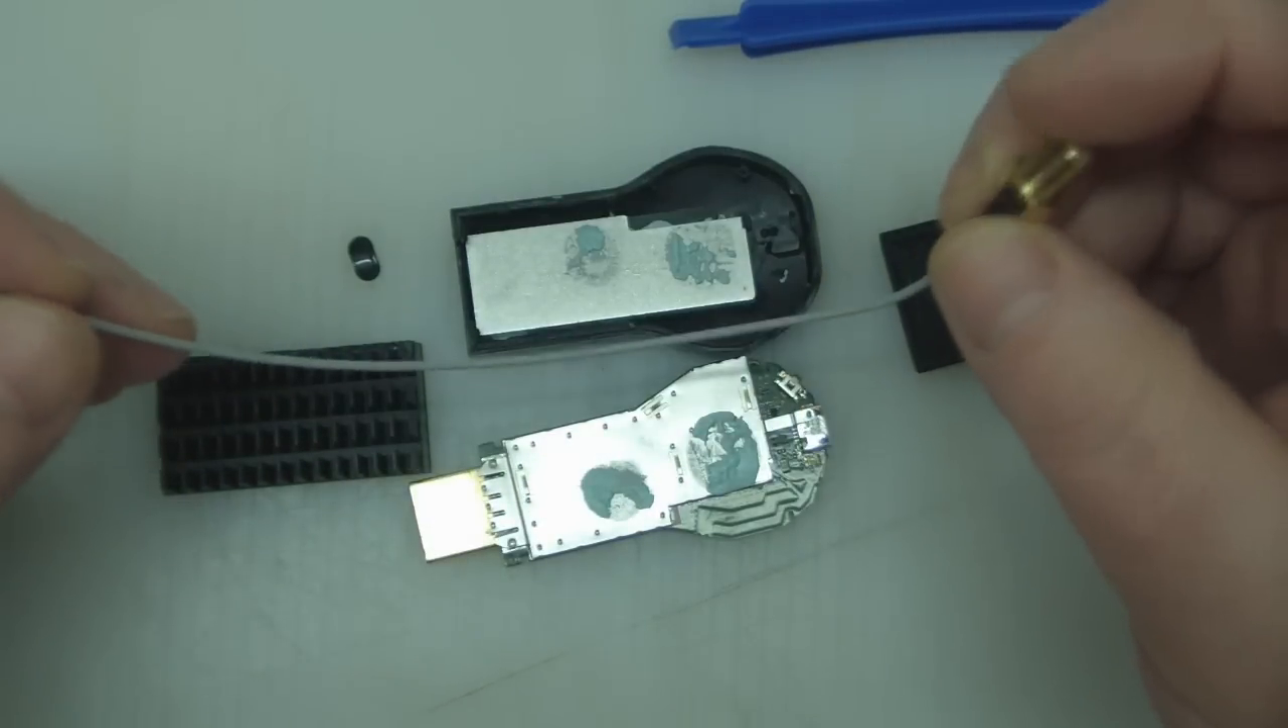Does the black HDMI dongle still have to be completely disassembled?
No.